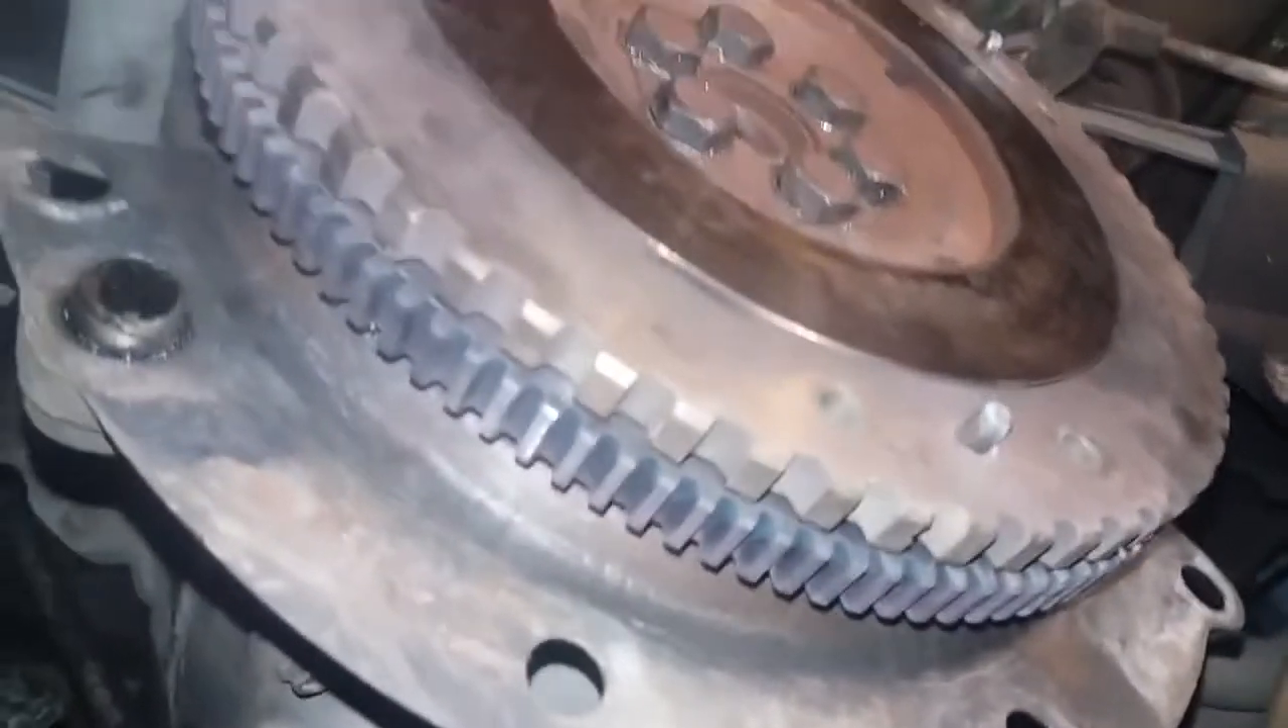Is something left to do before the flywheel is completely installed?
No.